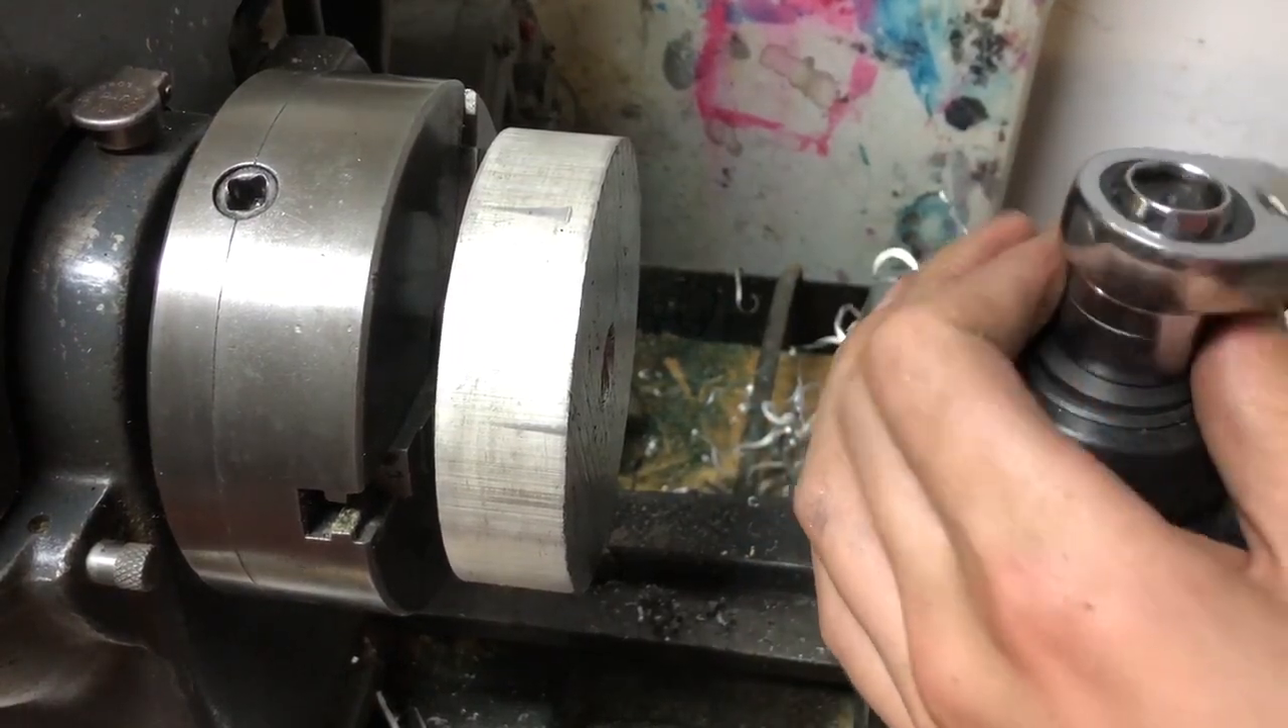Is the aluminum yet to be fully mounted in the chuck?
No.